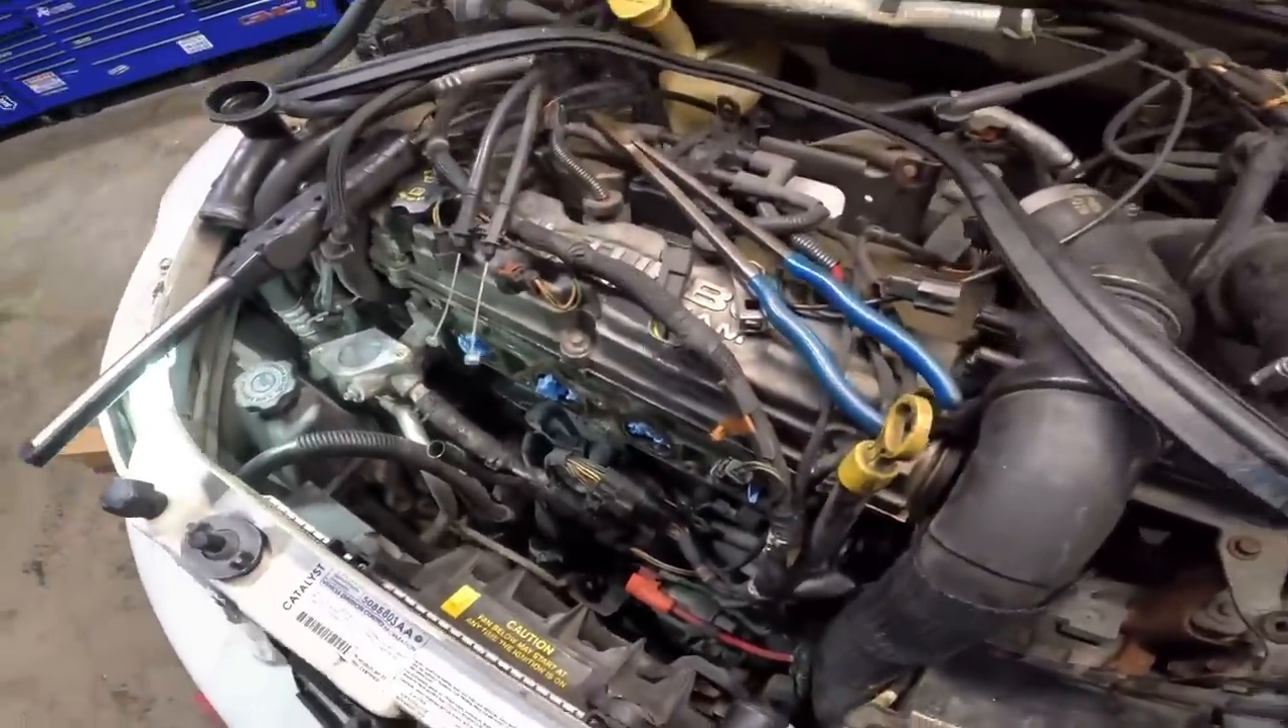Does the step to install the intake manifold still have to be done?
Yes.